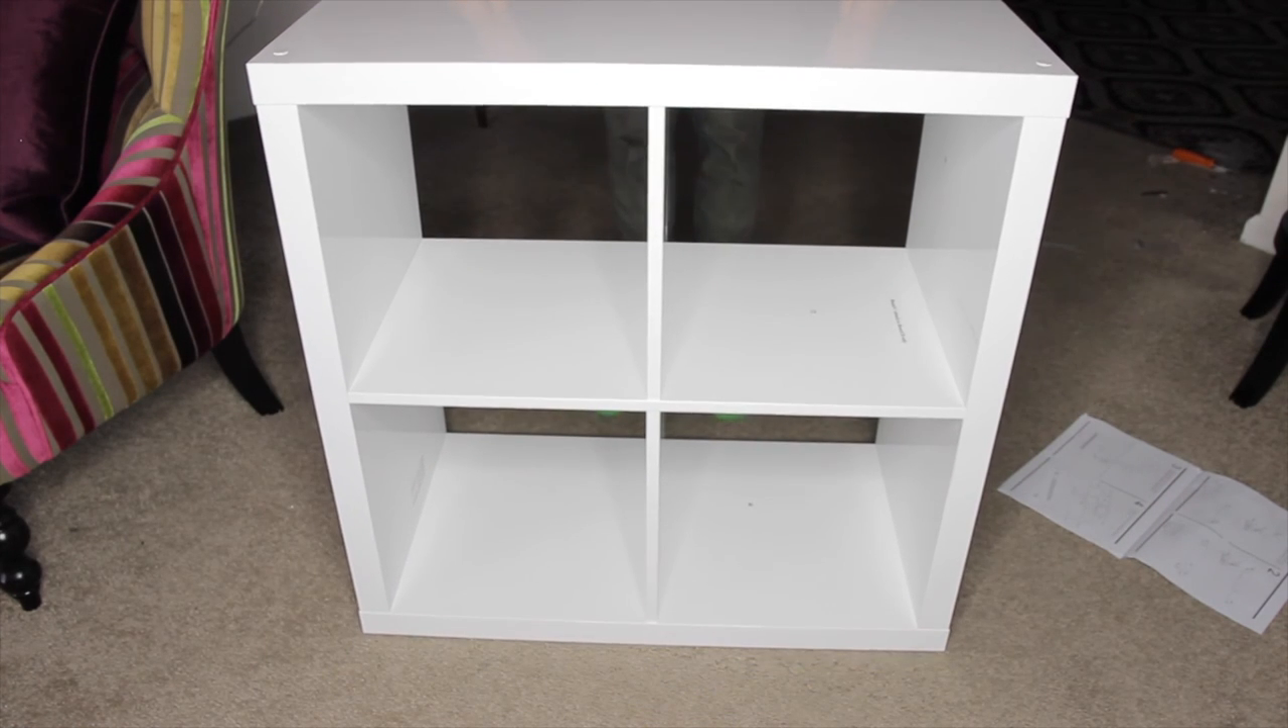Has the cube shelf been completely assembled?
Yes.